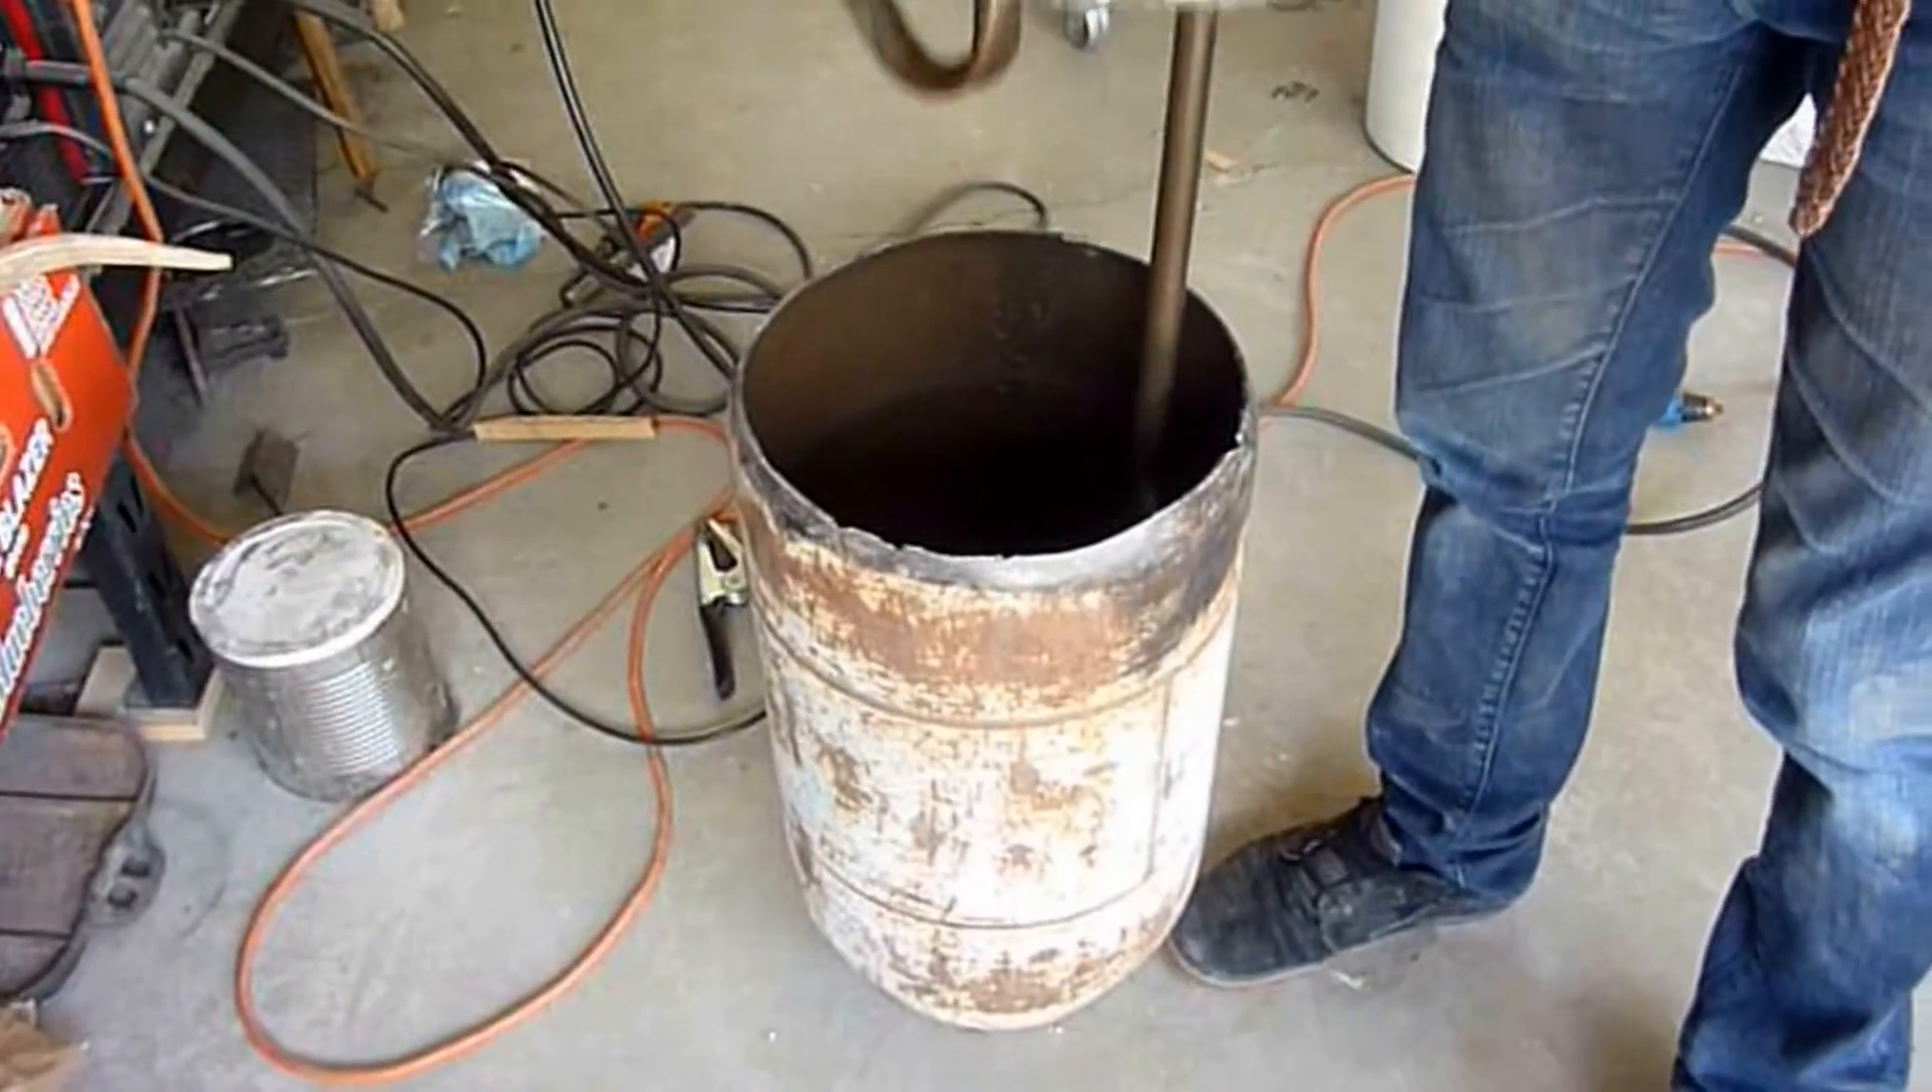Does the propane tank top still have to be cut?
No.